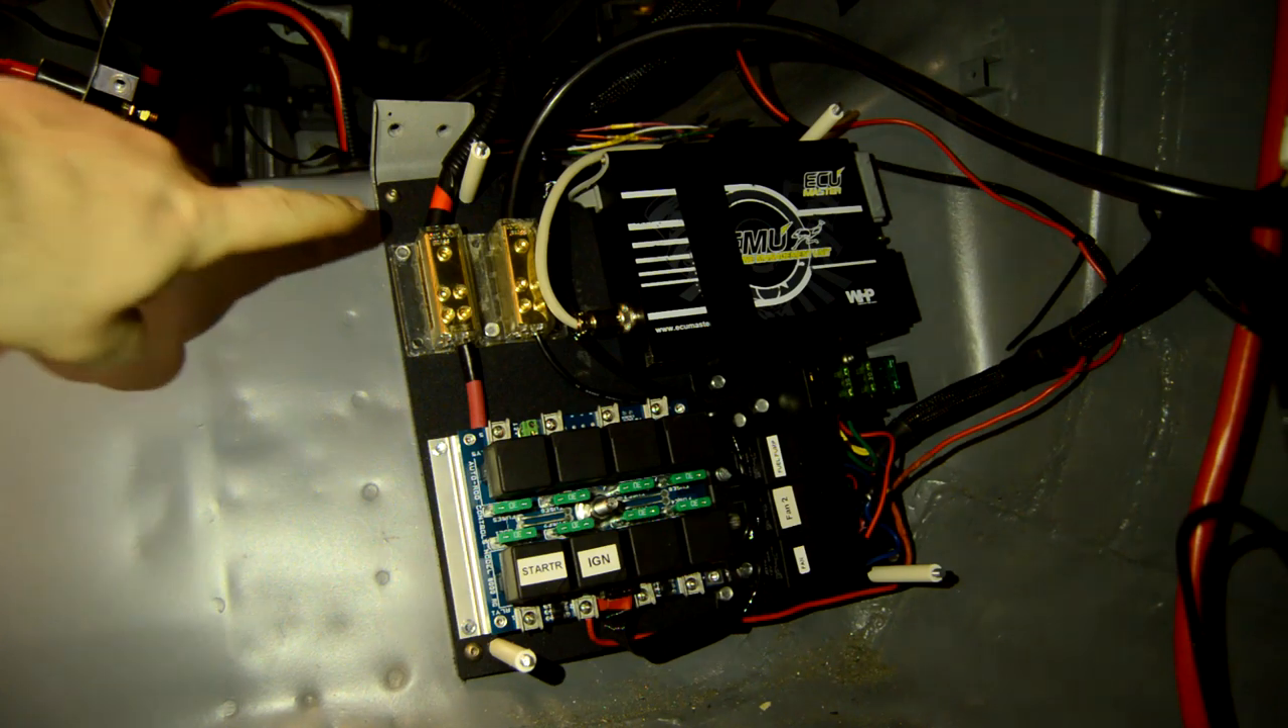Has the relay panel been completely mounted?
Yes.